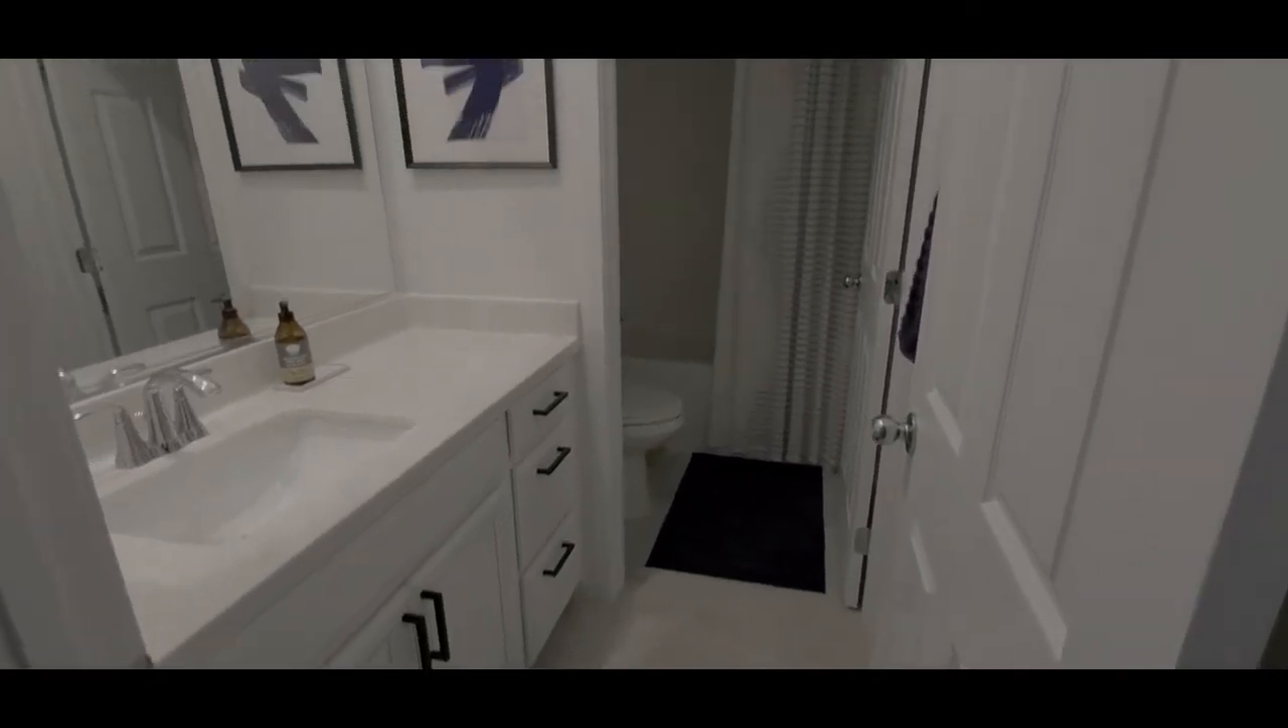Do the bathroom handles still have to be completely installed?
No.